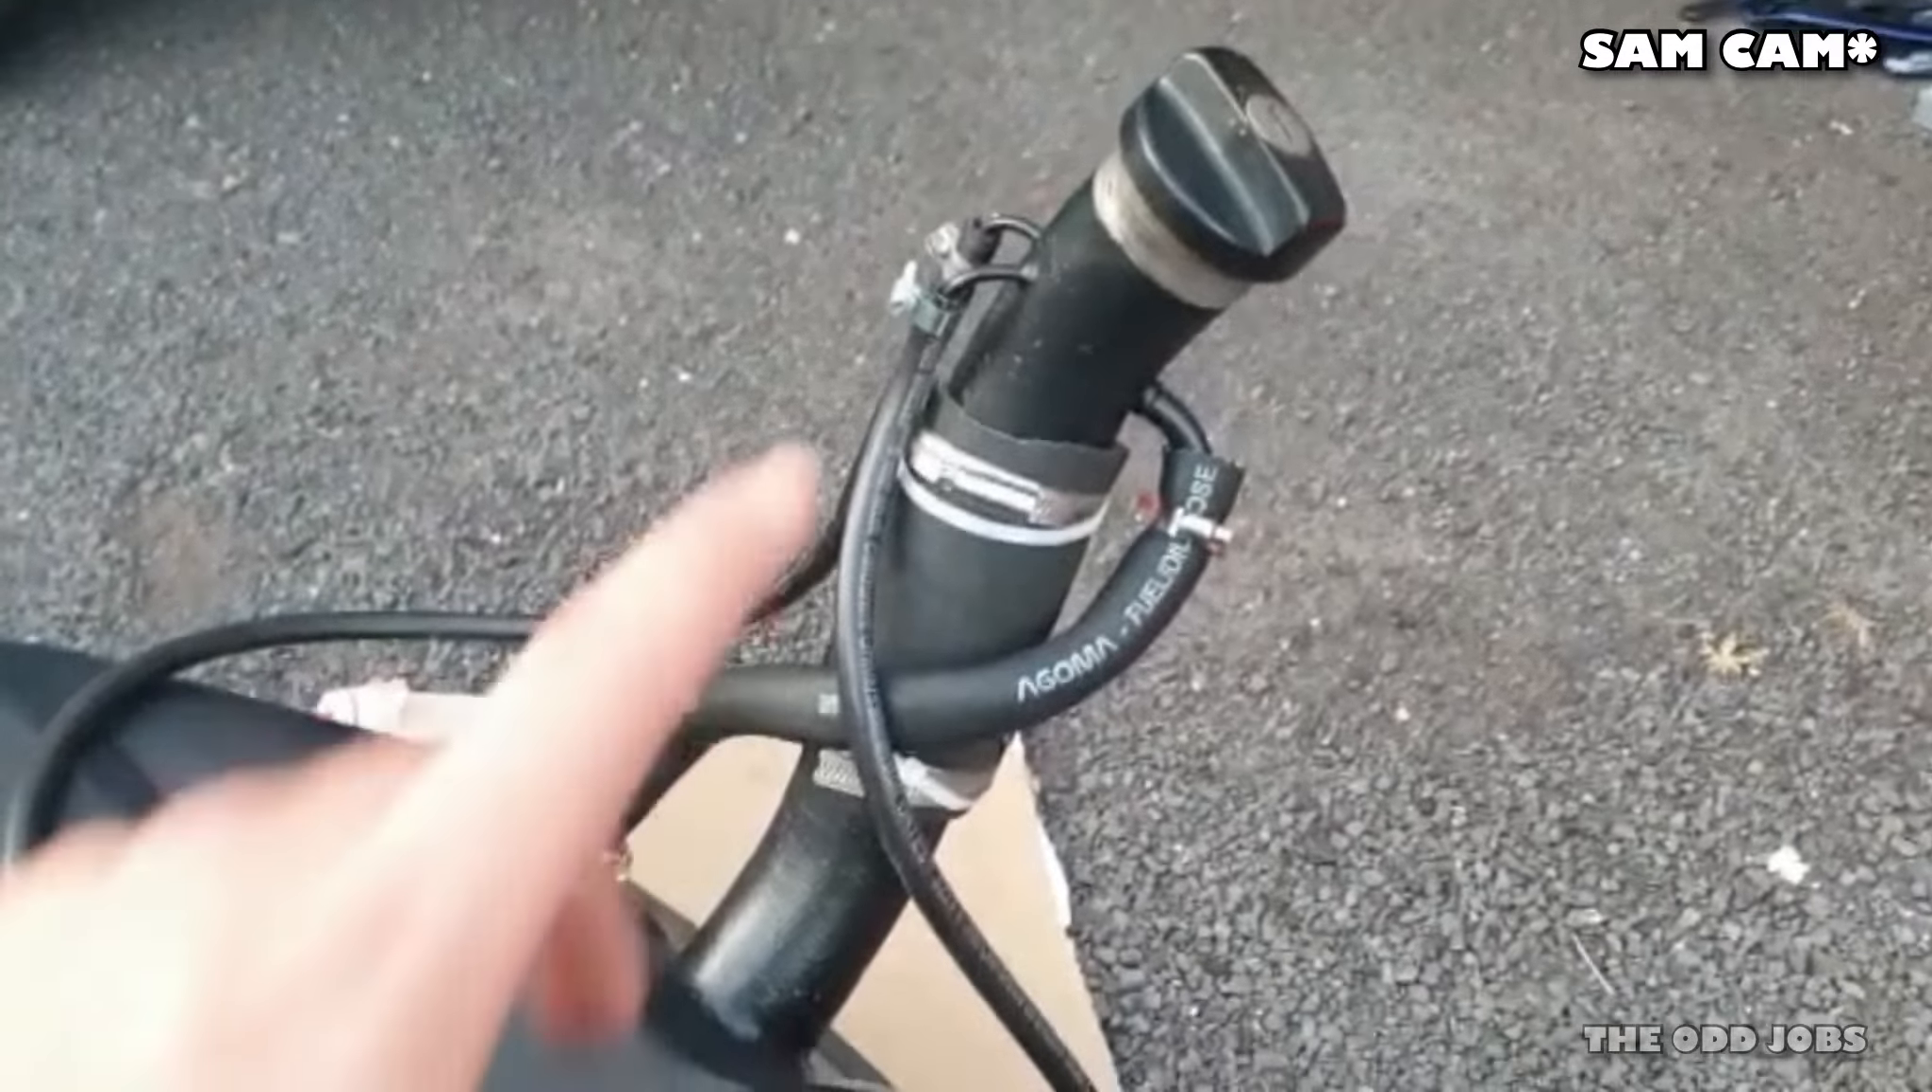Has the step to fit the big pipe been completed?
Yes.